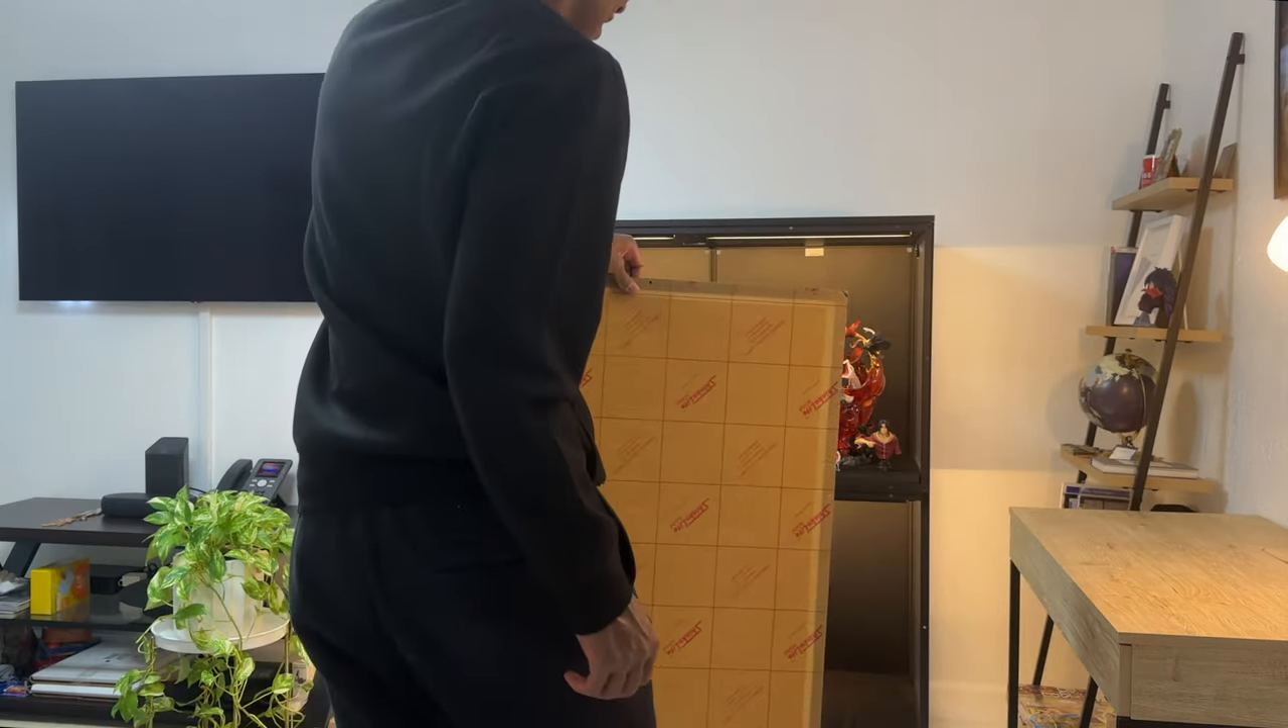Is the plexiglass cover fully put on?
No.